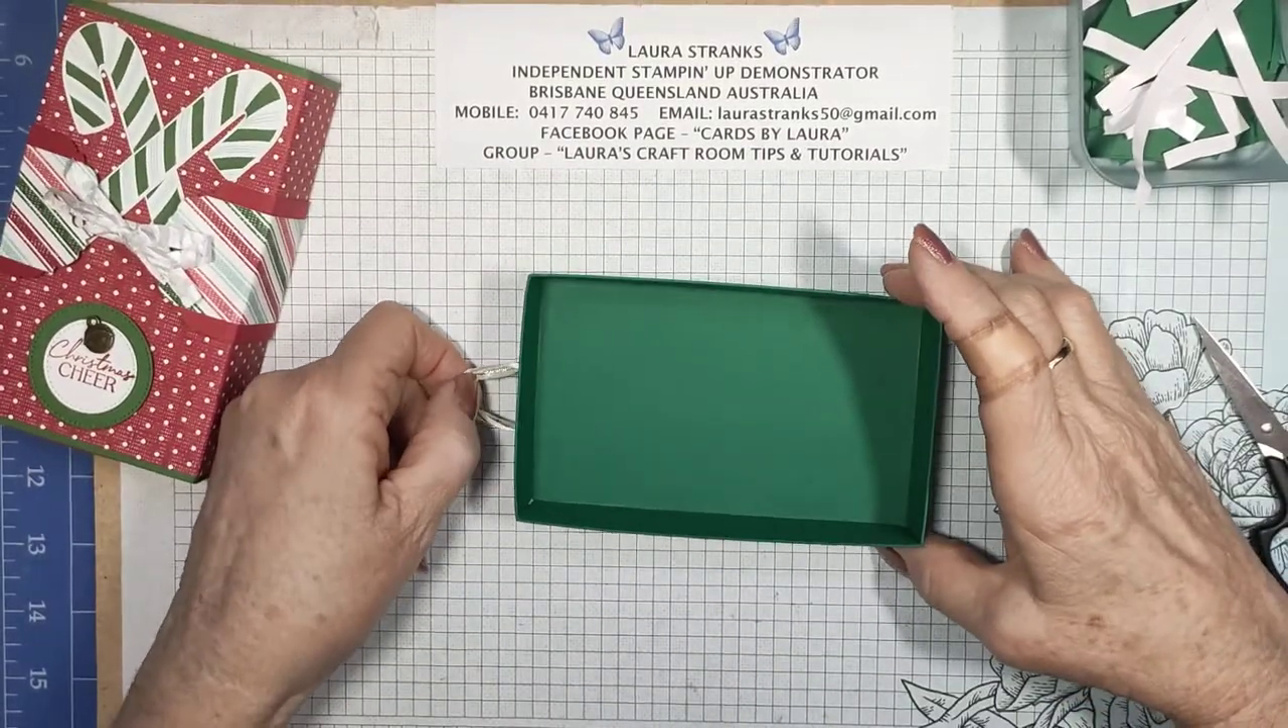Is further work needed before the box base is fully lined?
Yes.